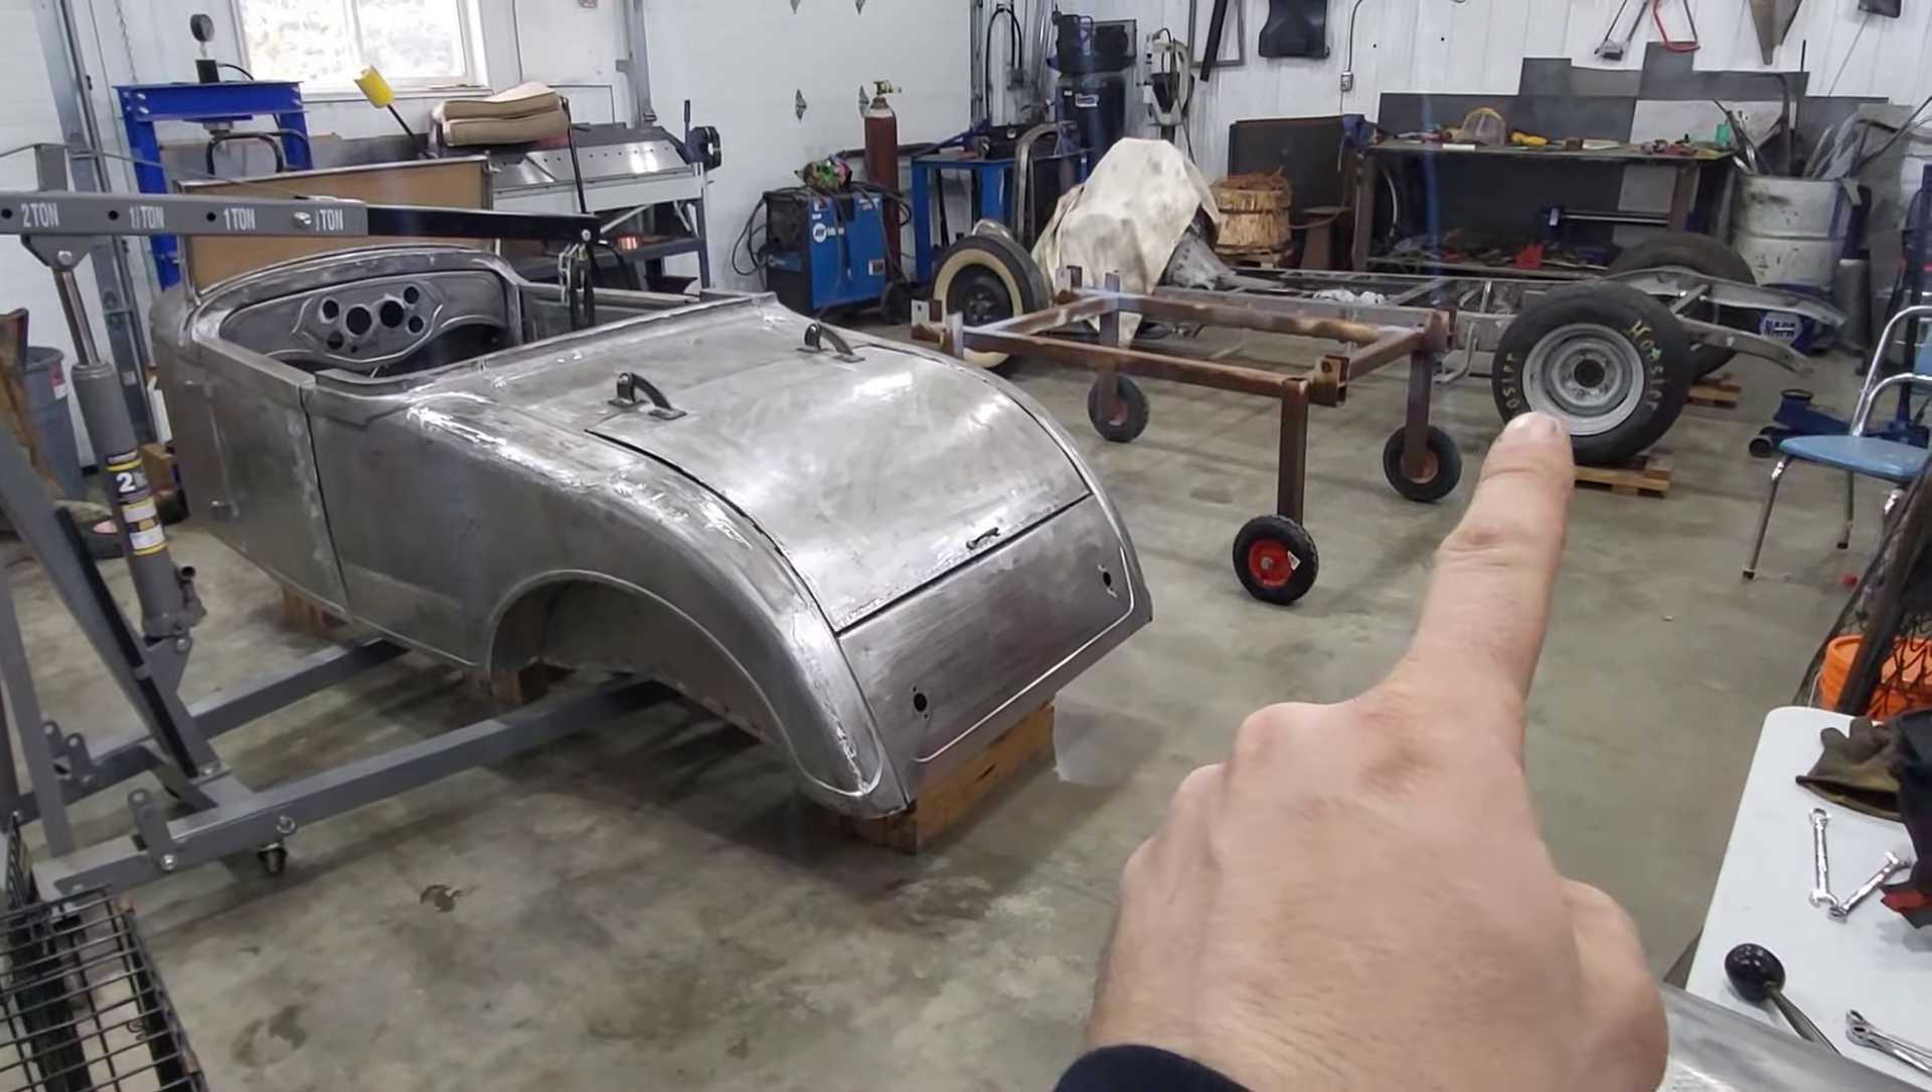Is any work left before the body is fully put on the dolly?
Yes.